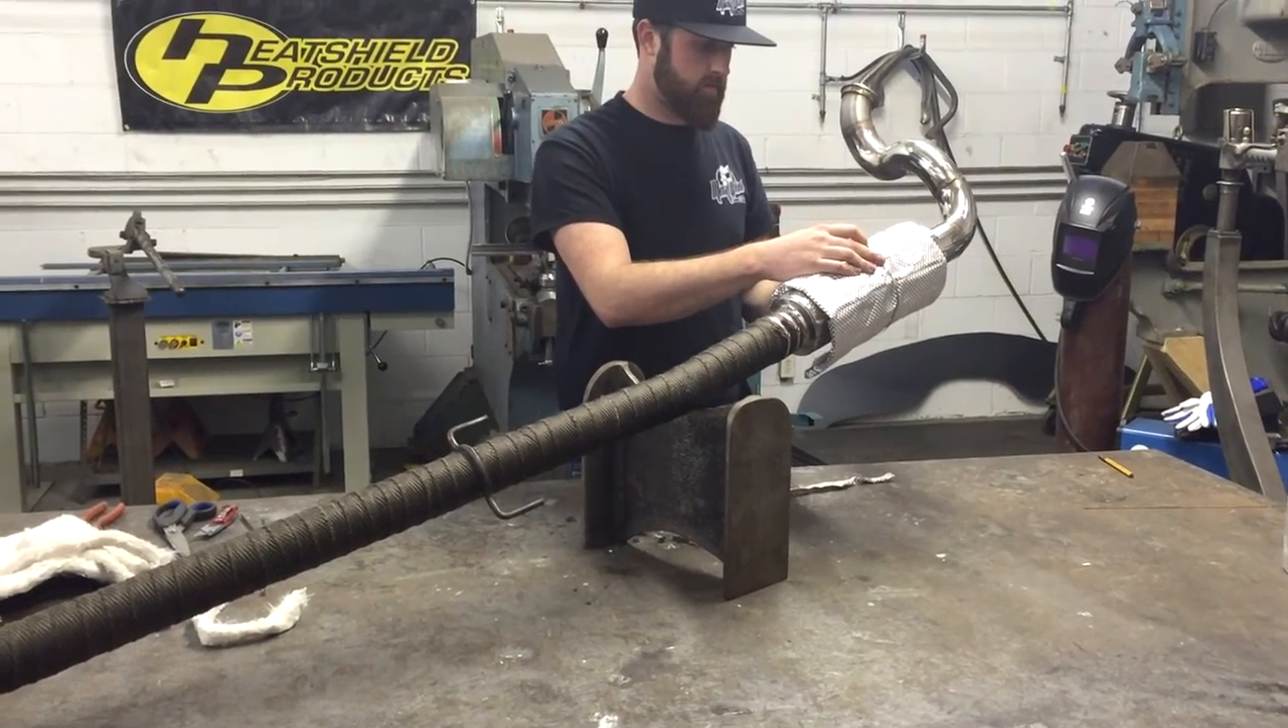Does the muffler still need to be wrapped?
Yes.